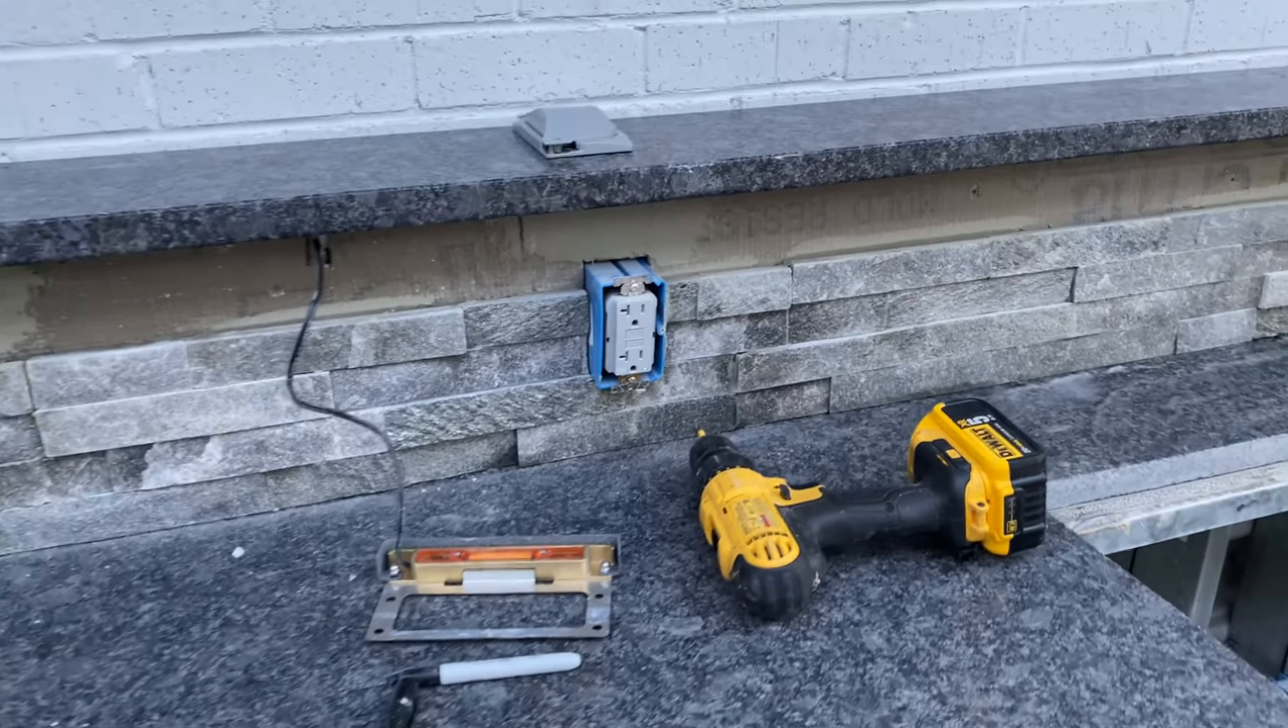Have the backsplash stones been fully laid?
No.